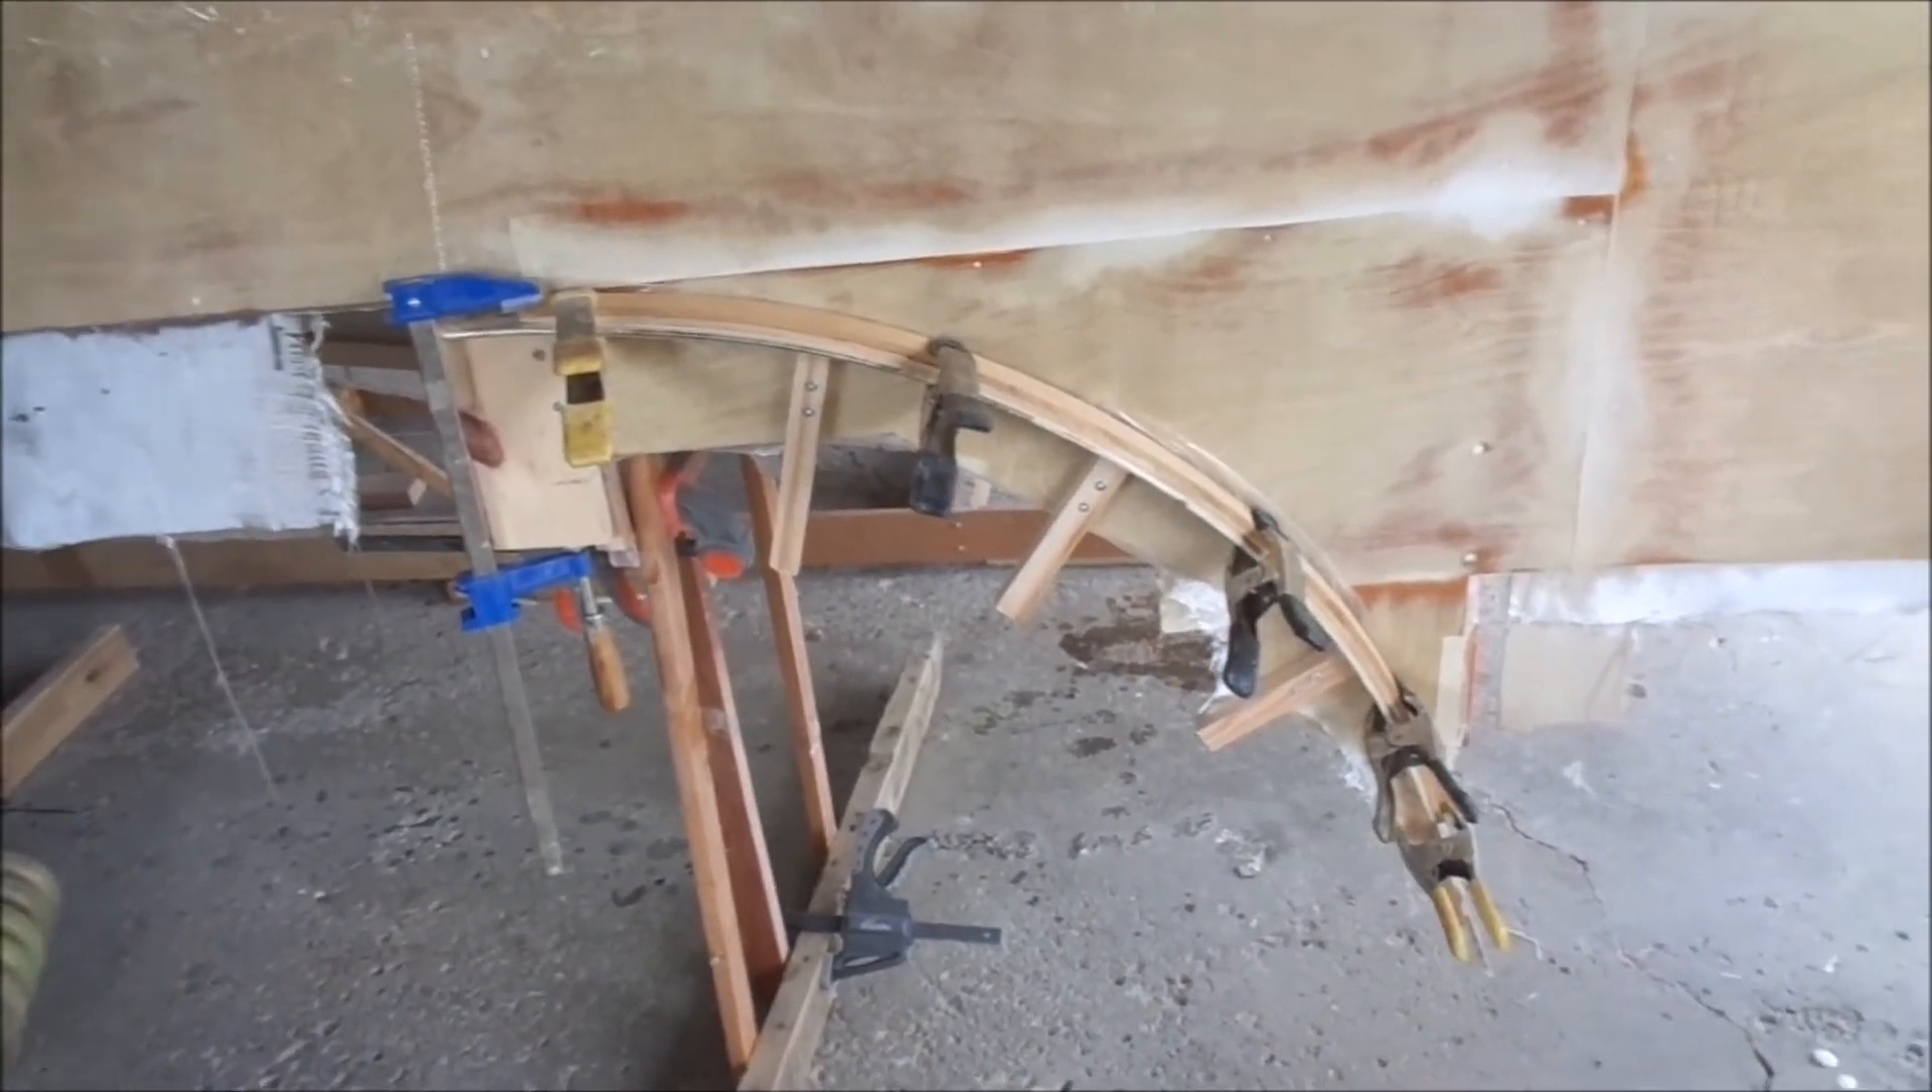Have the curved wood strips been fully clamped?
Yes.